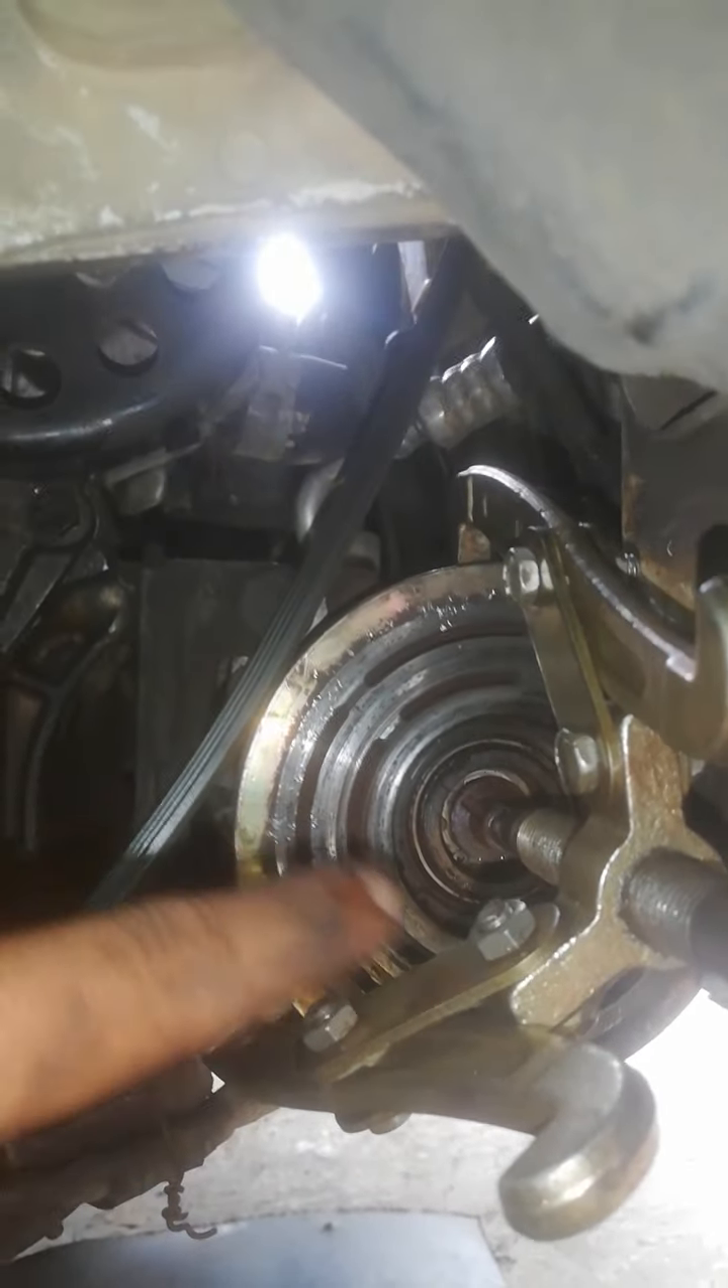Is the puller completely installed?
Yes.